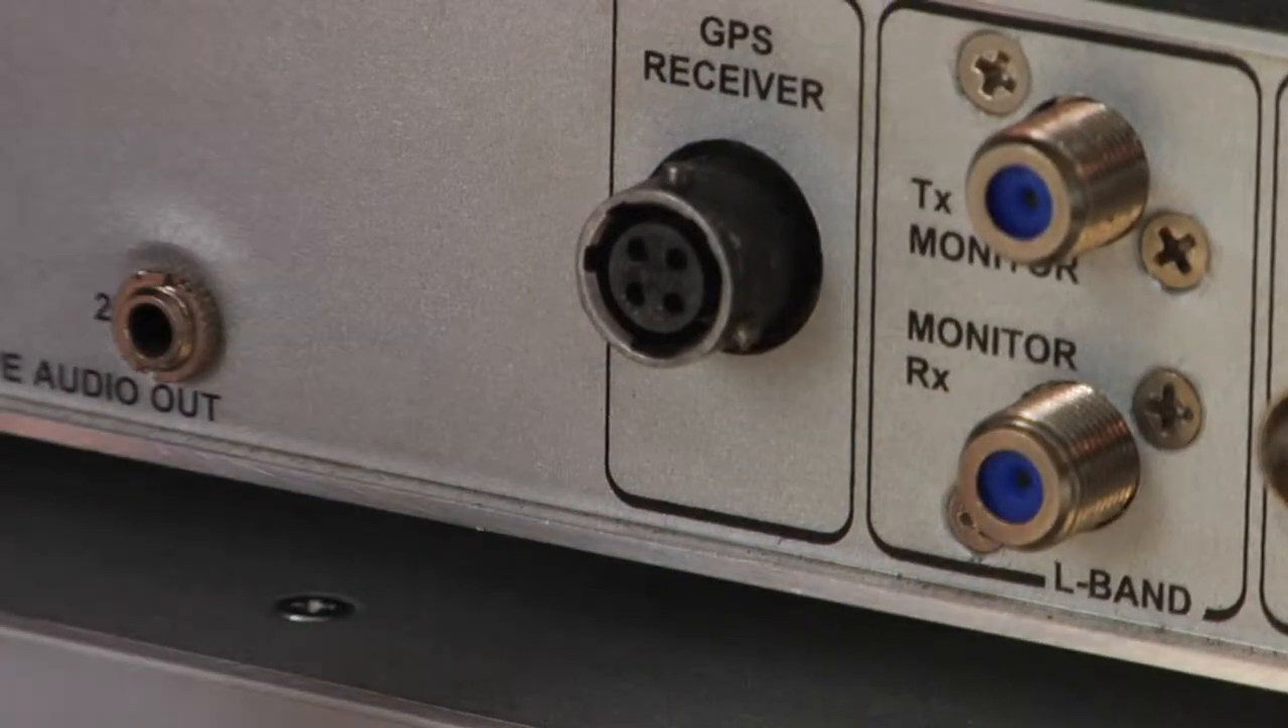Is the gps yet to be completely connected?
Yes.